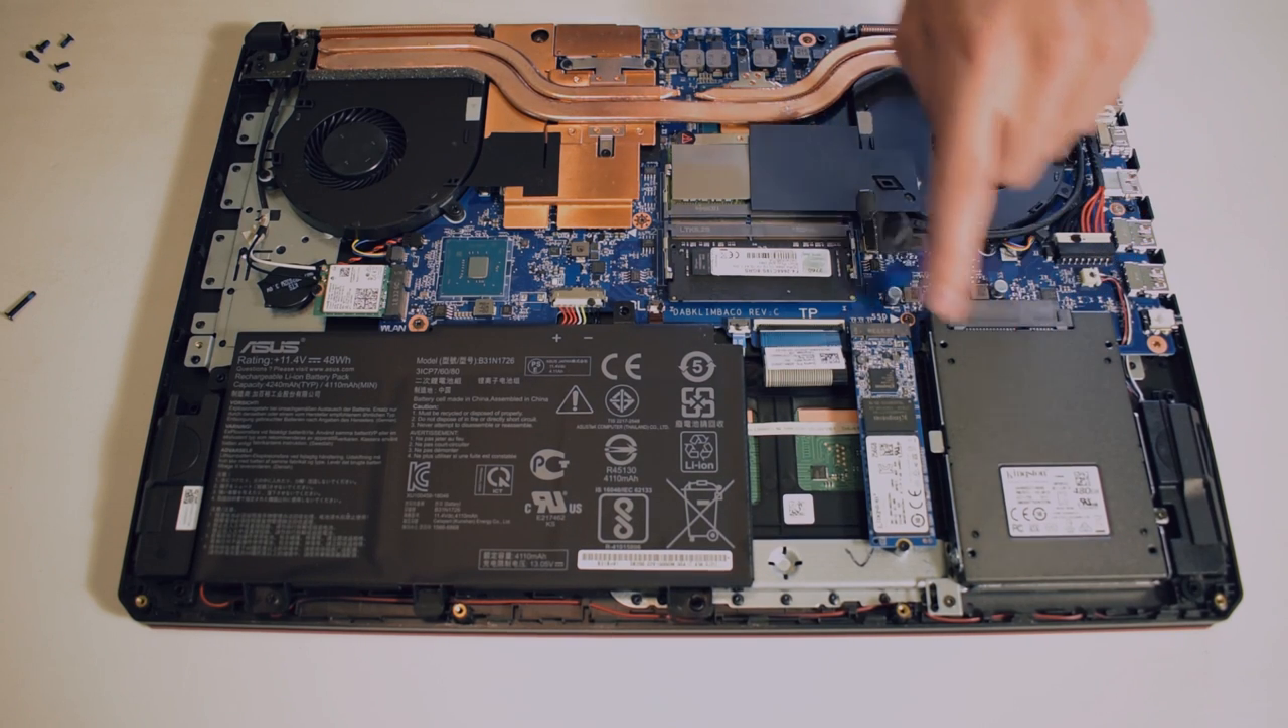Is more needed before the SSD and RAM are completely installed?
No.